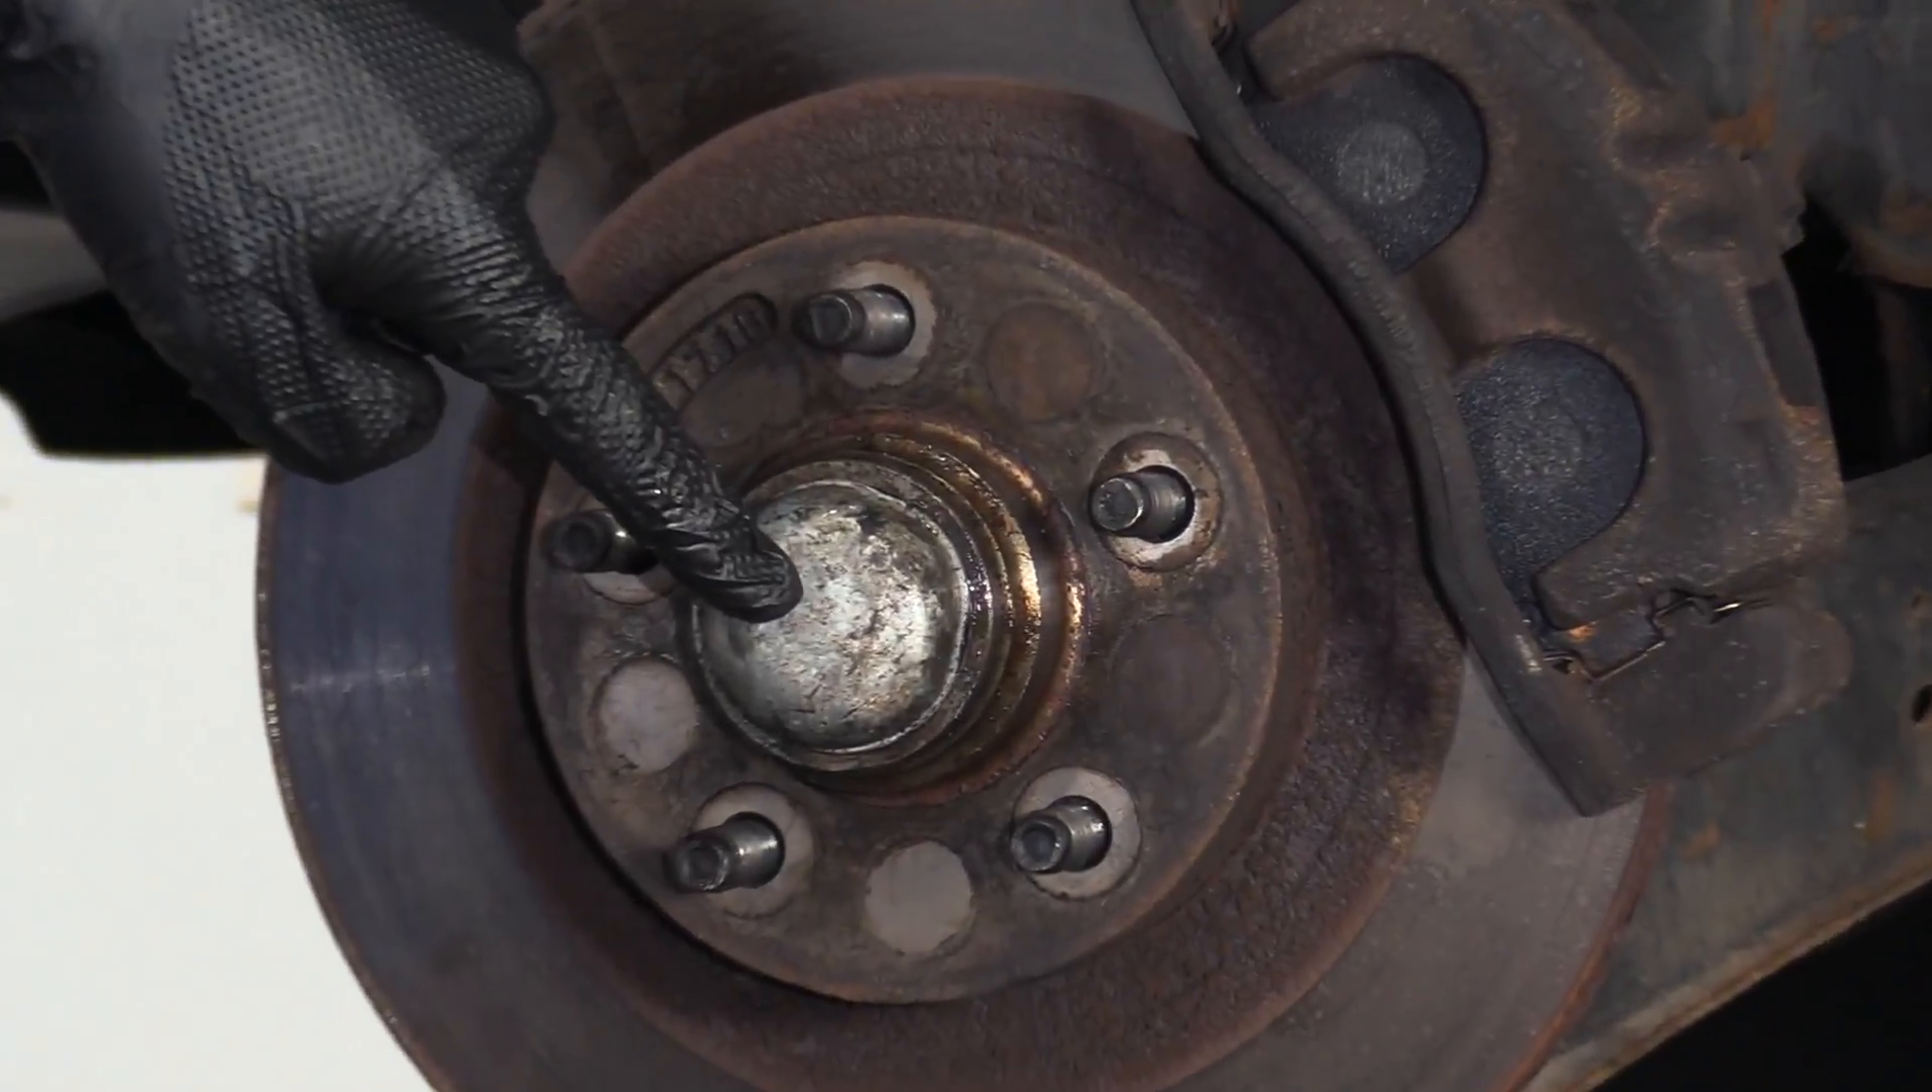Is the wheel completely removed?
Yes.